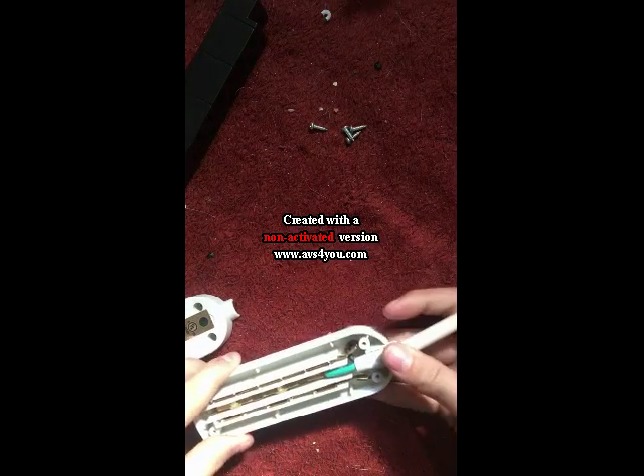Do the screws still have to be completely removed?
No.